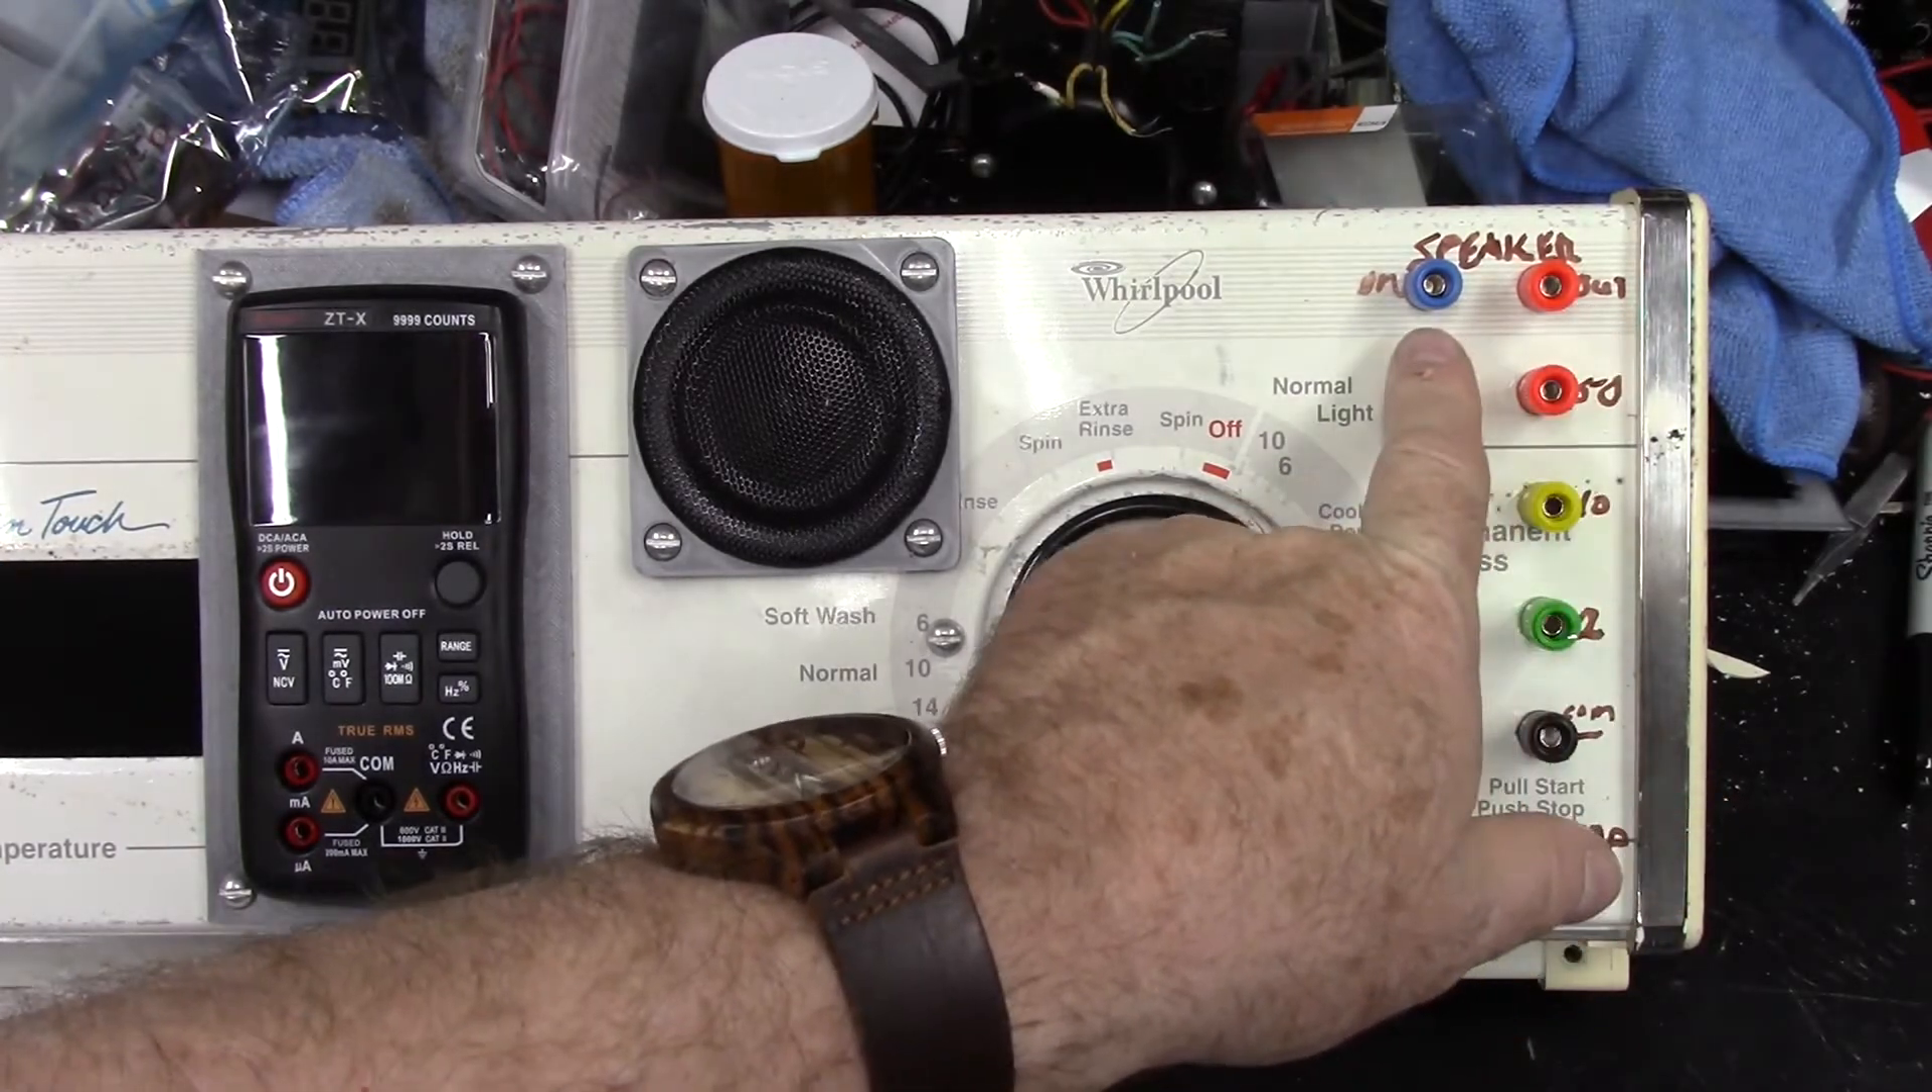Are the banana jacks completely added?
Yes.